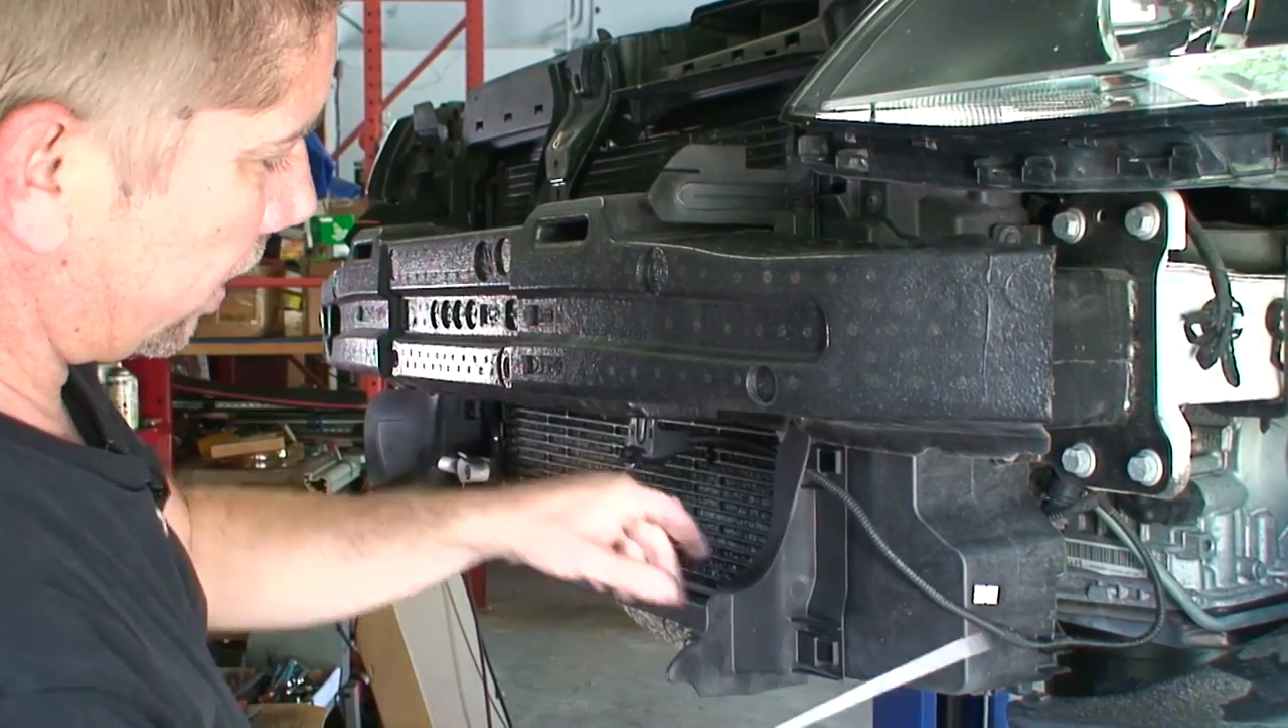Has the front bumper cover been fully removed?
Yes.